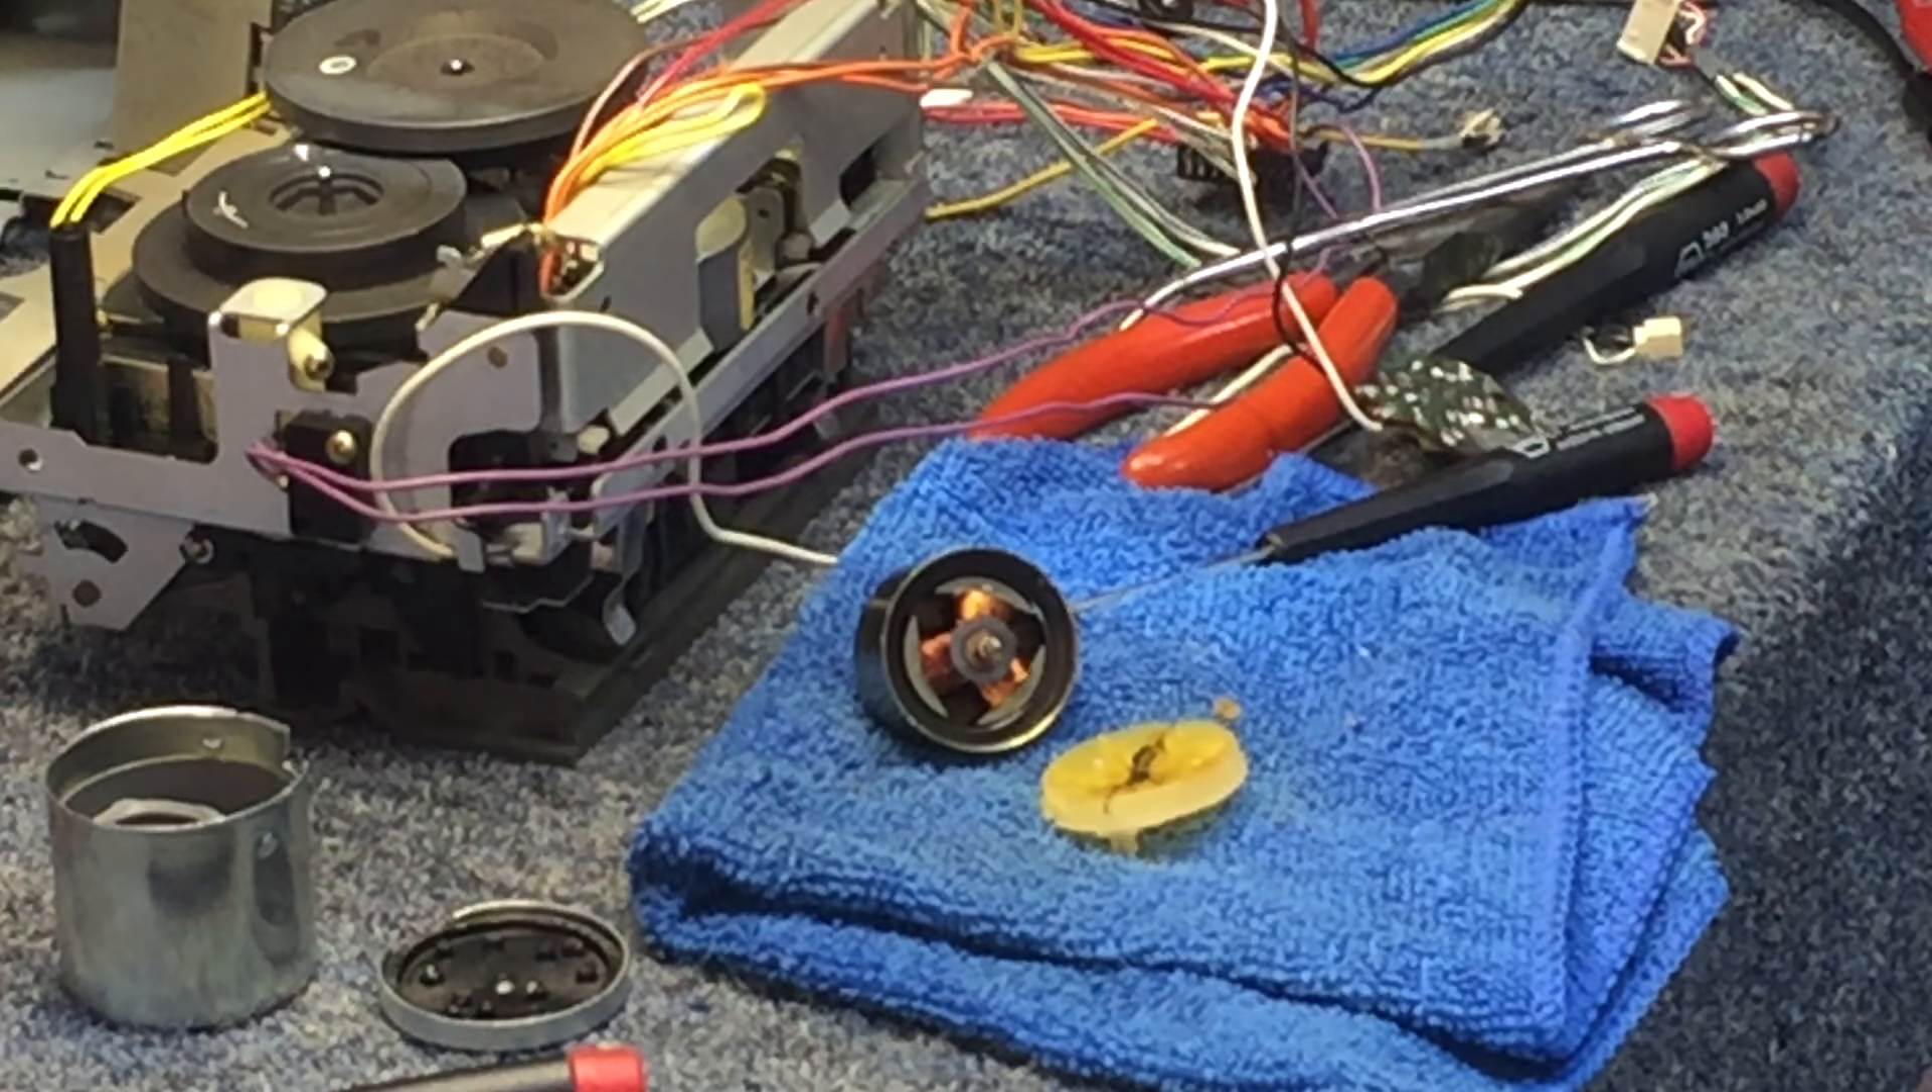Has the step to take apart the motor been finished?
Yes.